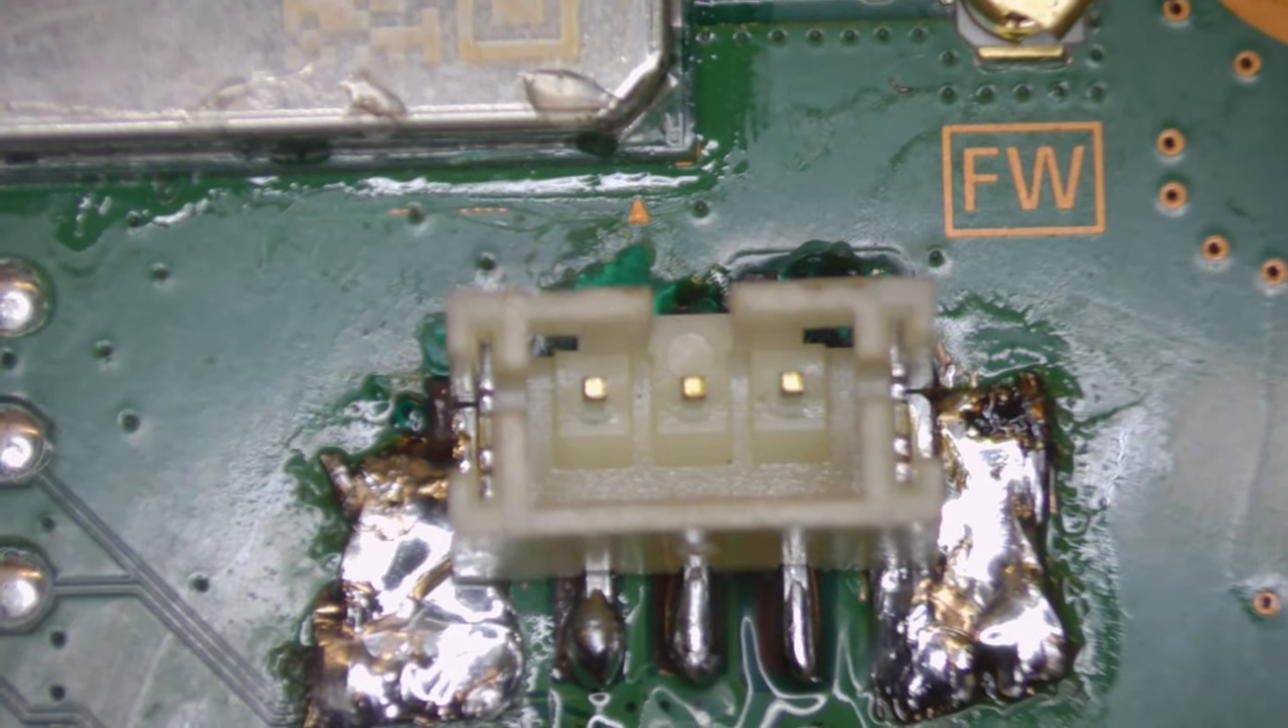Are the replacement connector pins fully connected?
Yes.